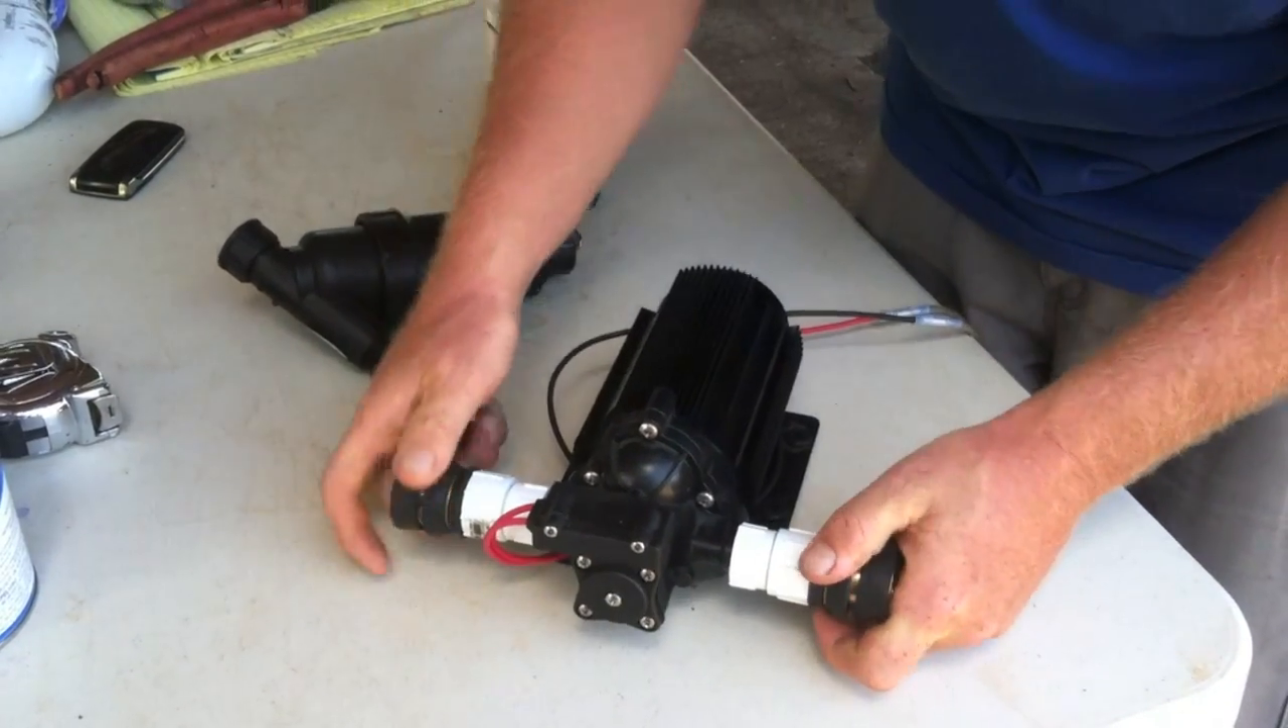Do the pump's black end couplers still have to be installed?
No.